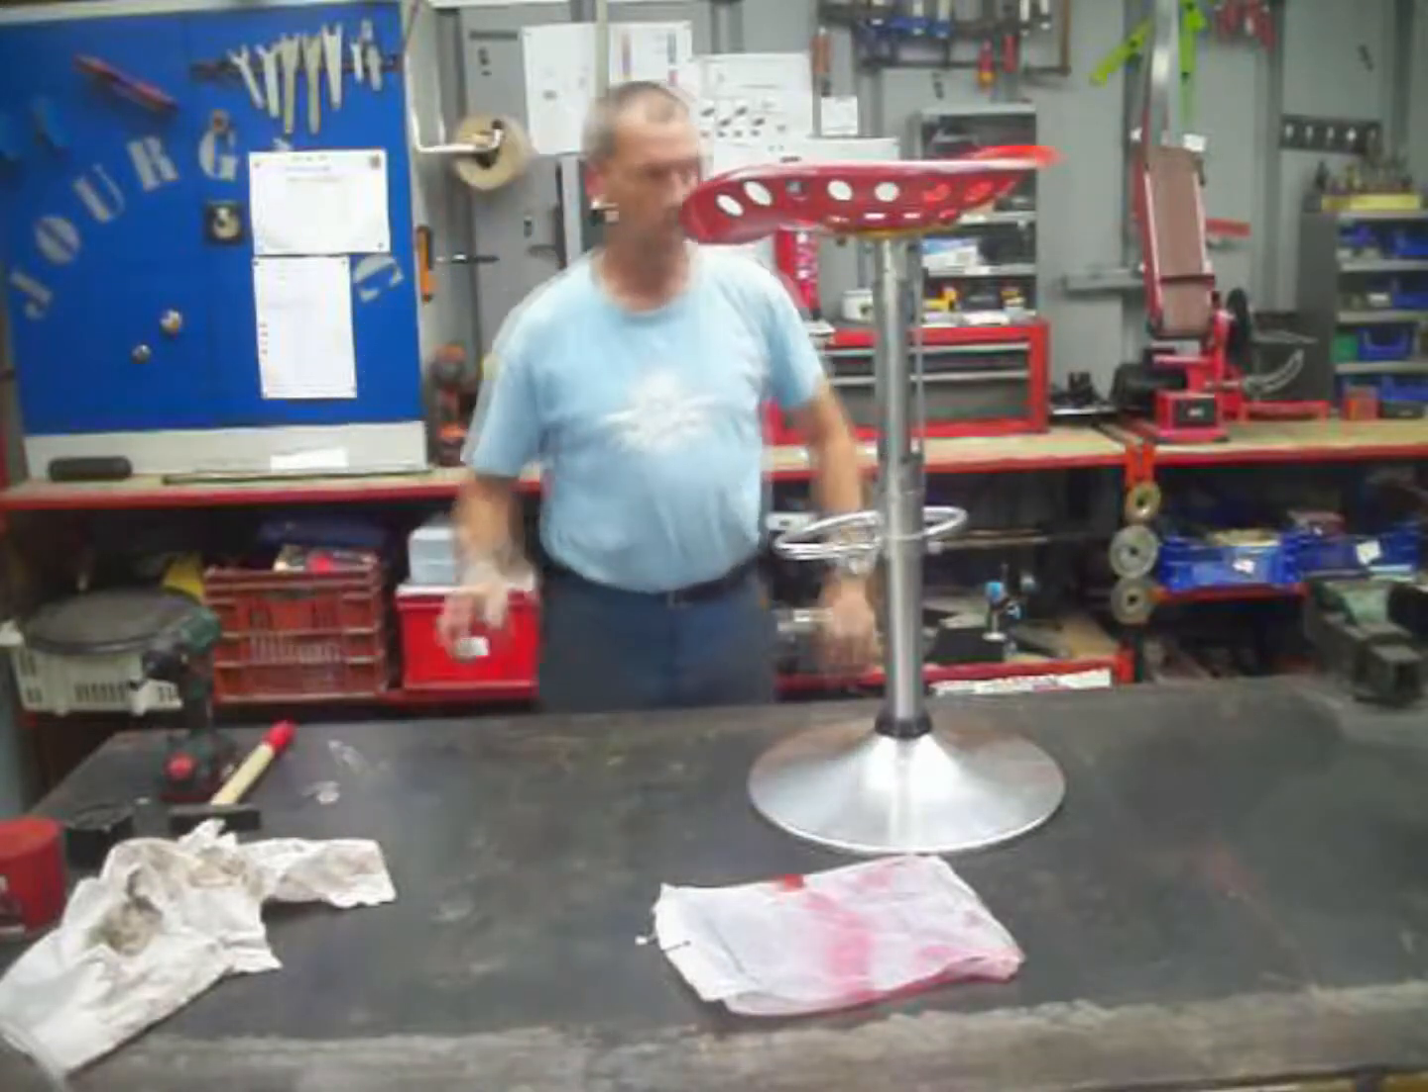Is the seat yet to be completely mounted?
No.